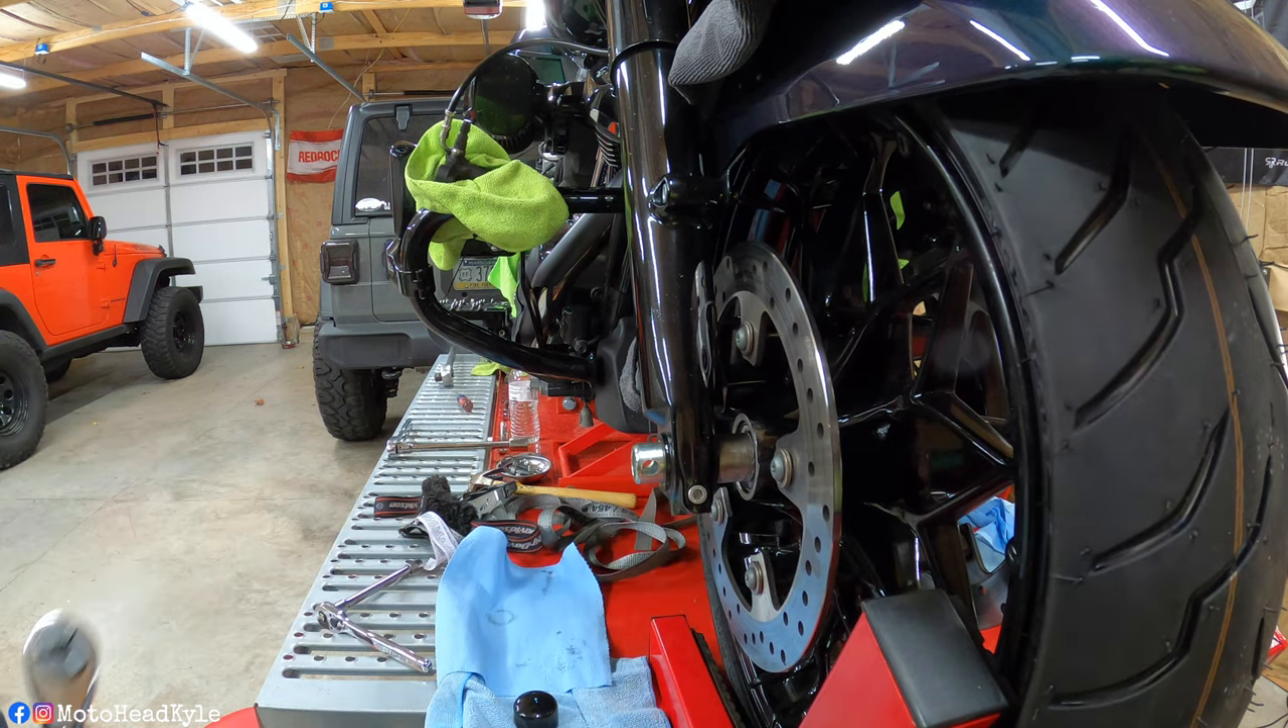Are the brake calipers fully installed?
No.